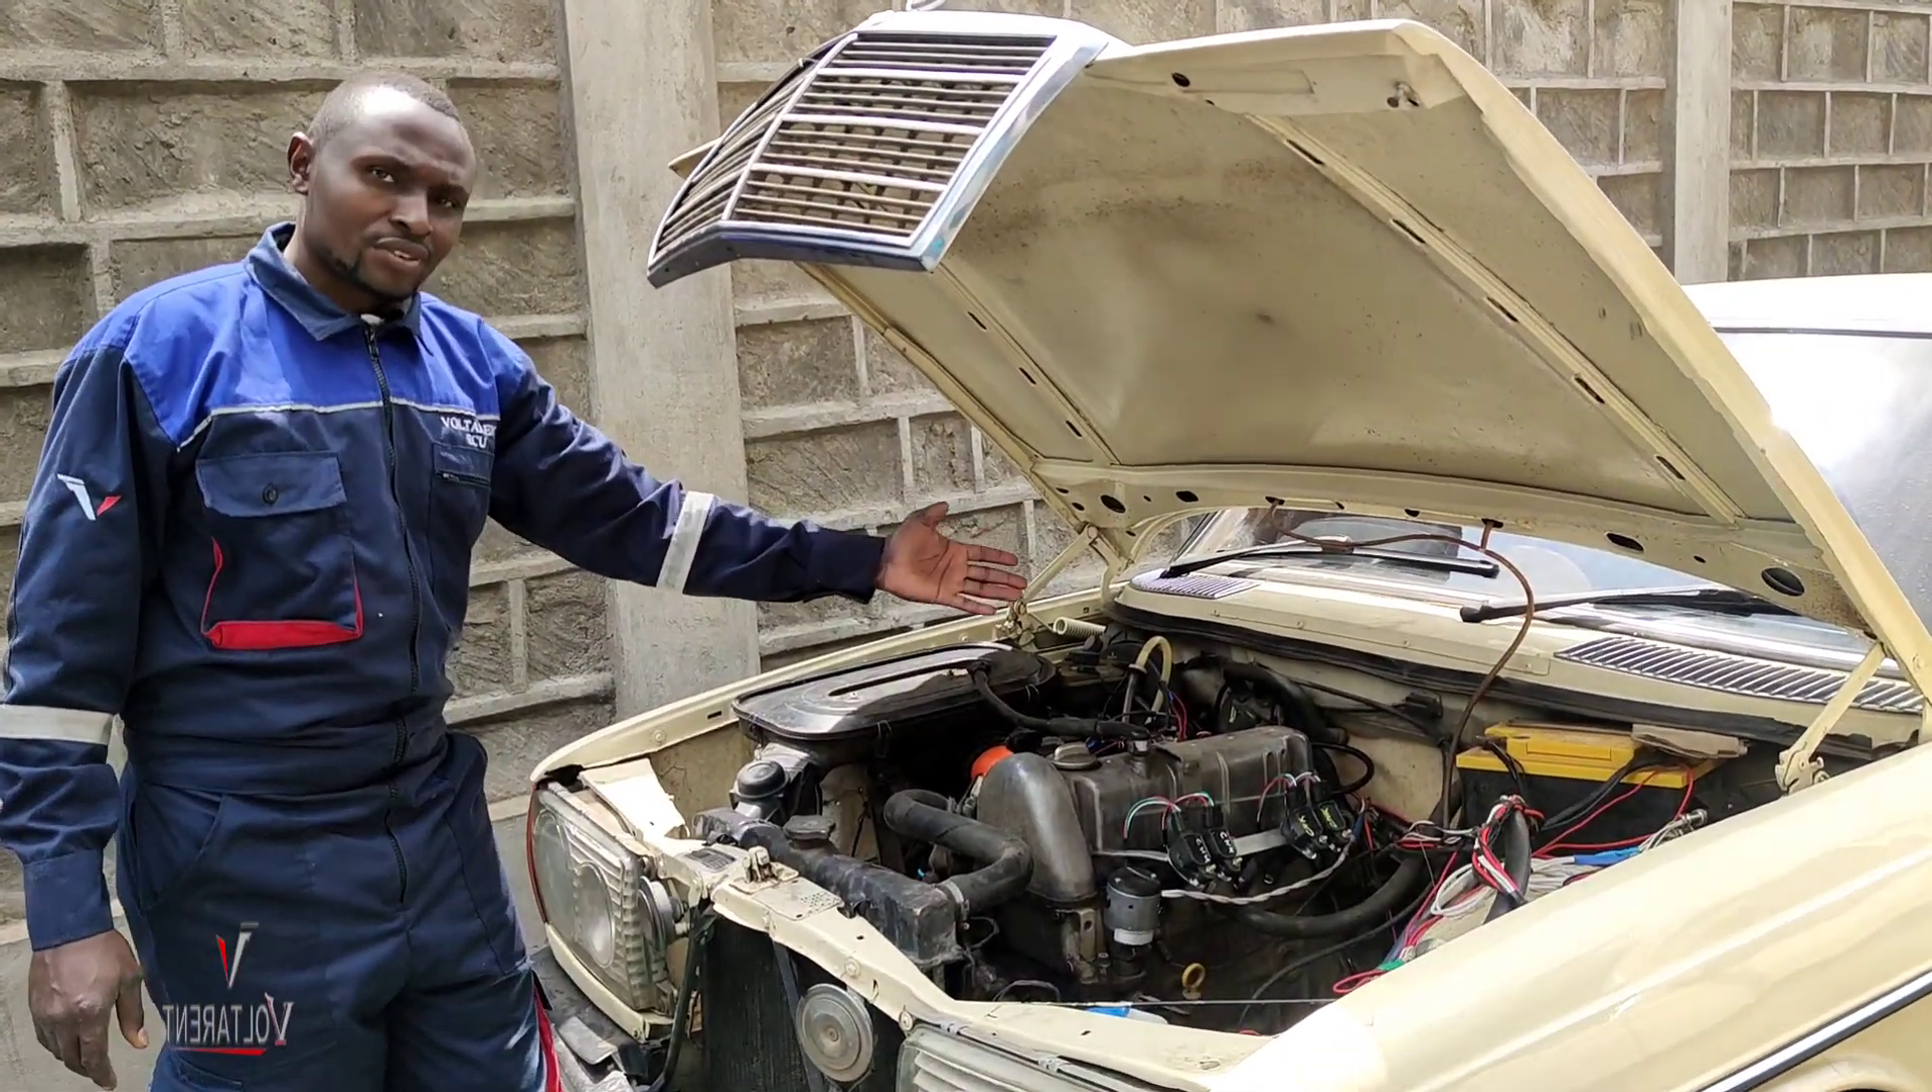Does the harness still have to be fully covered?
Yes.